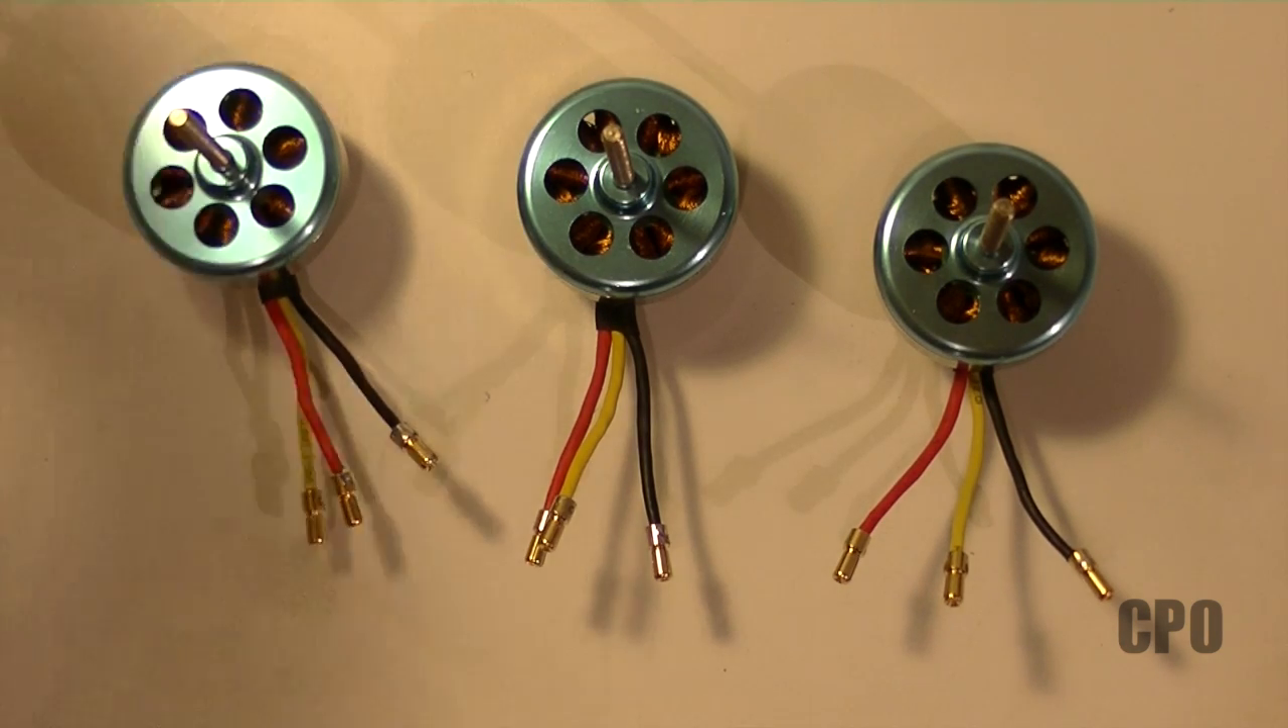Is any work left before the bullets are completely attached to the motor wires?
No.